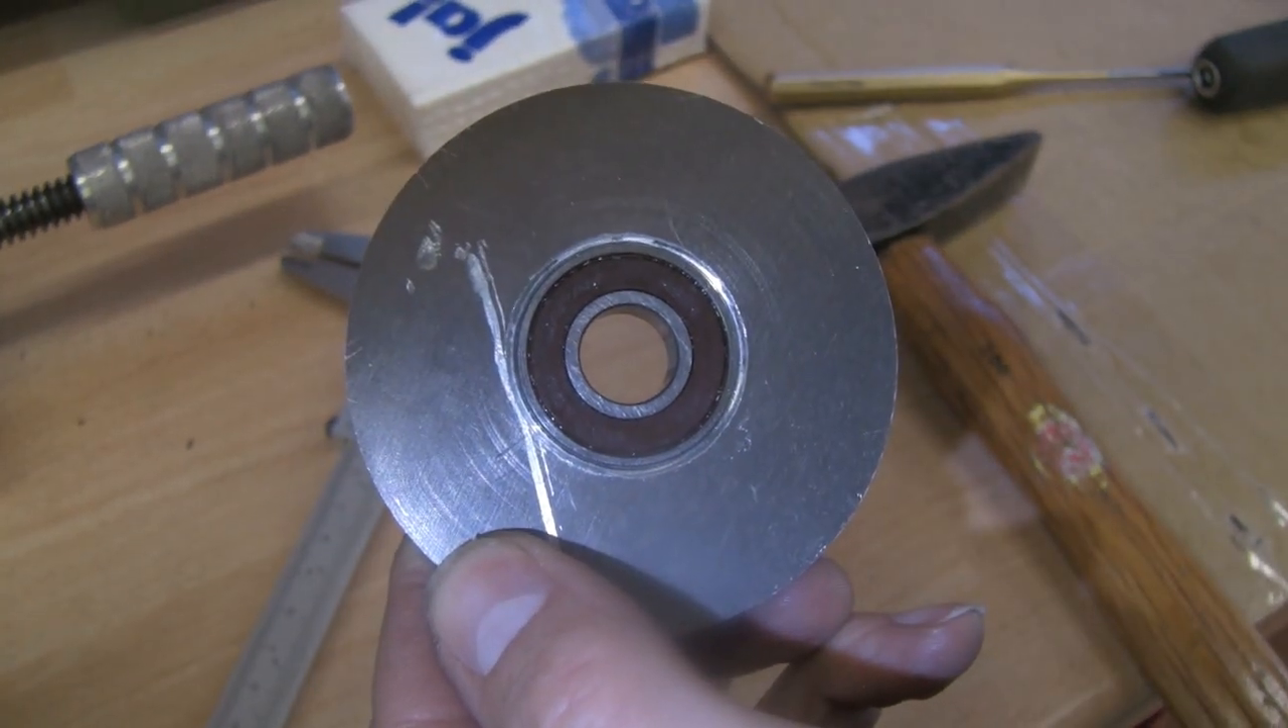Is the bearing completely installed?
Yes.